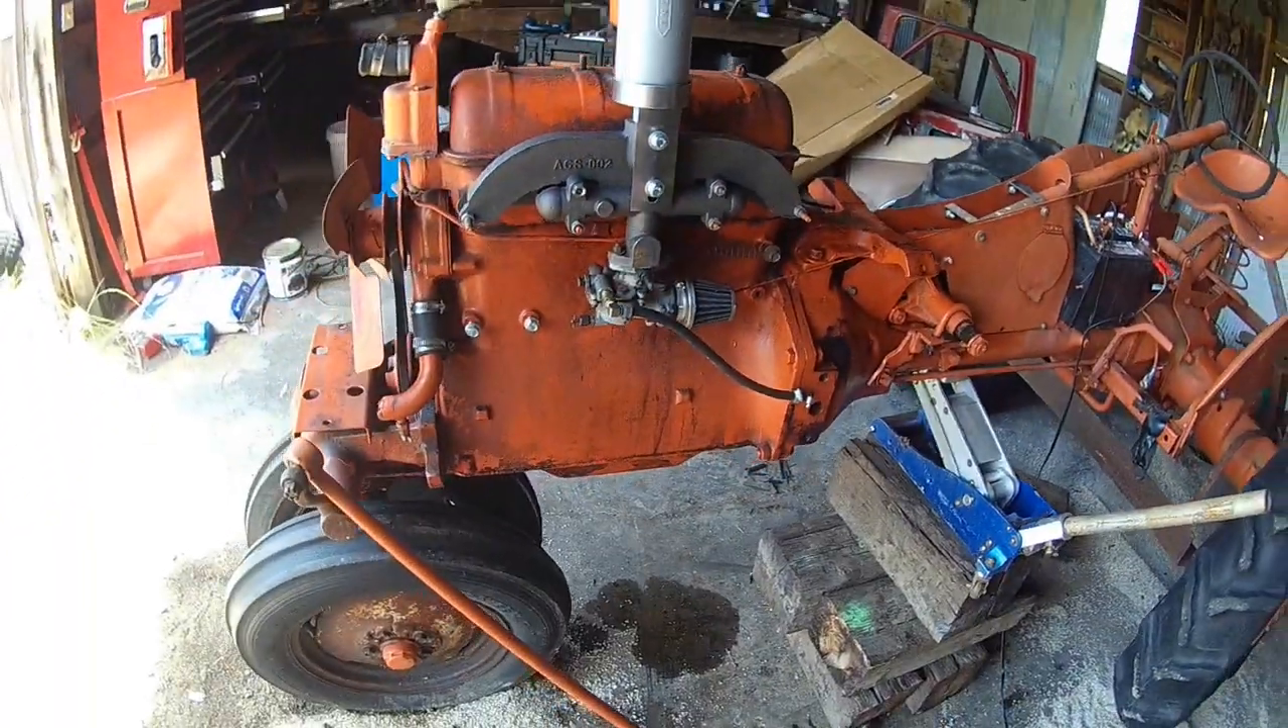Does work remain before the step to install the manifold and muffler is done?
No.